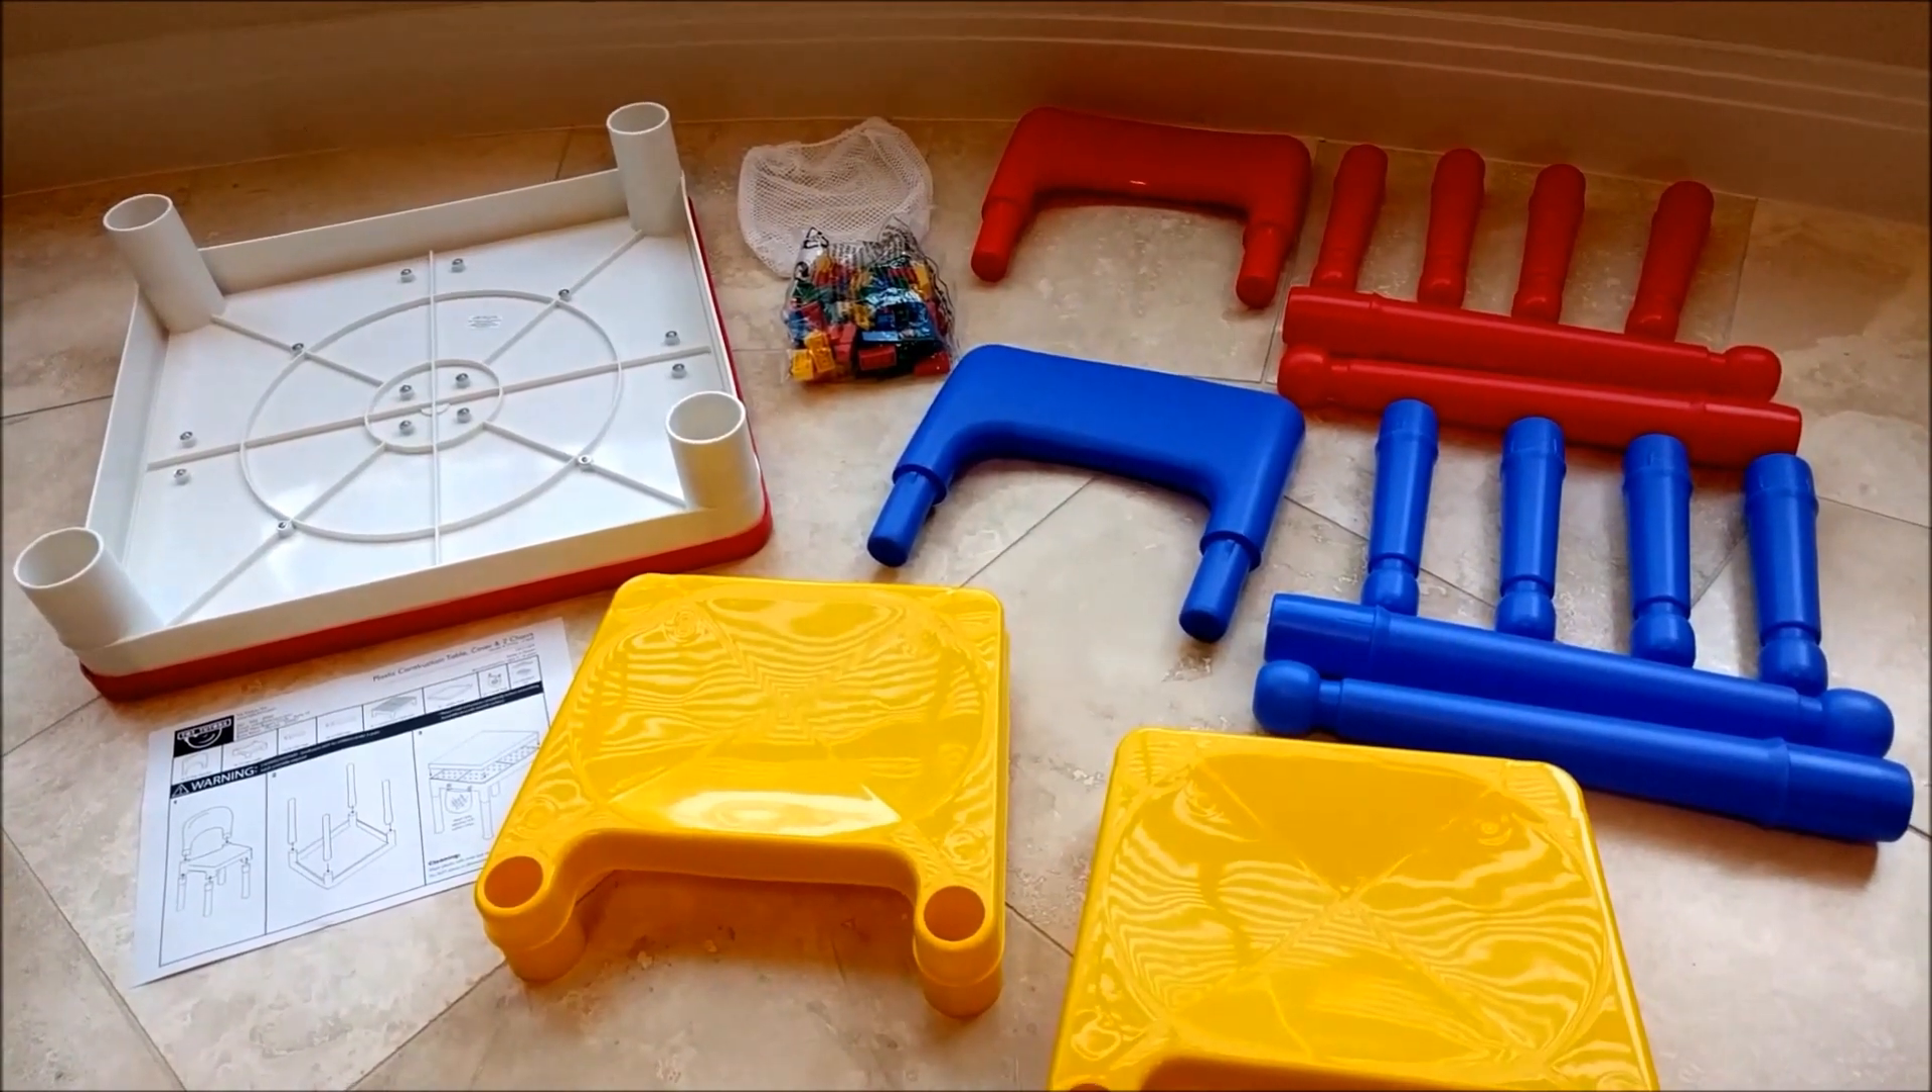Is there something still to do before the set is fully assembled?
Yes.